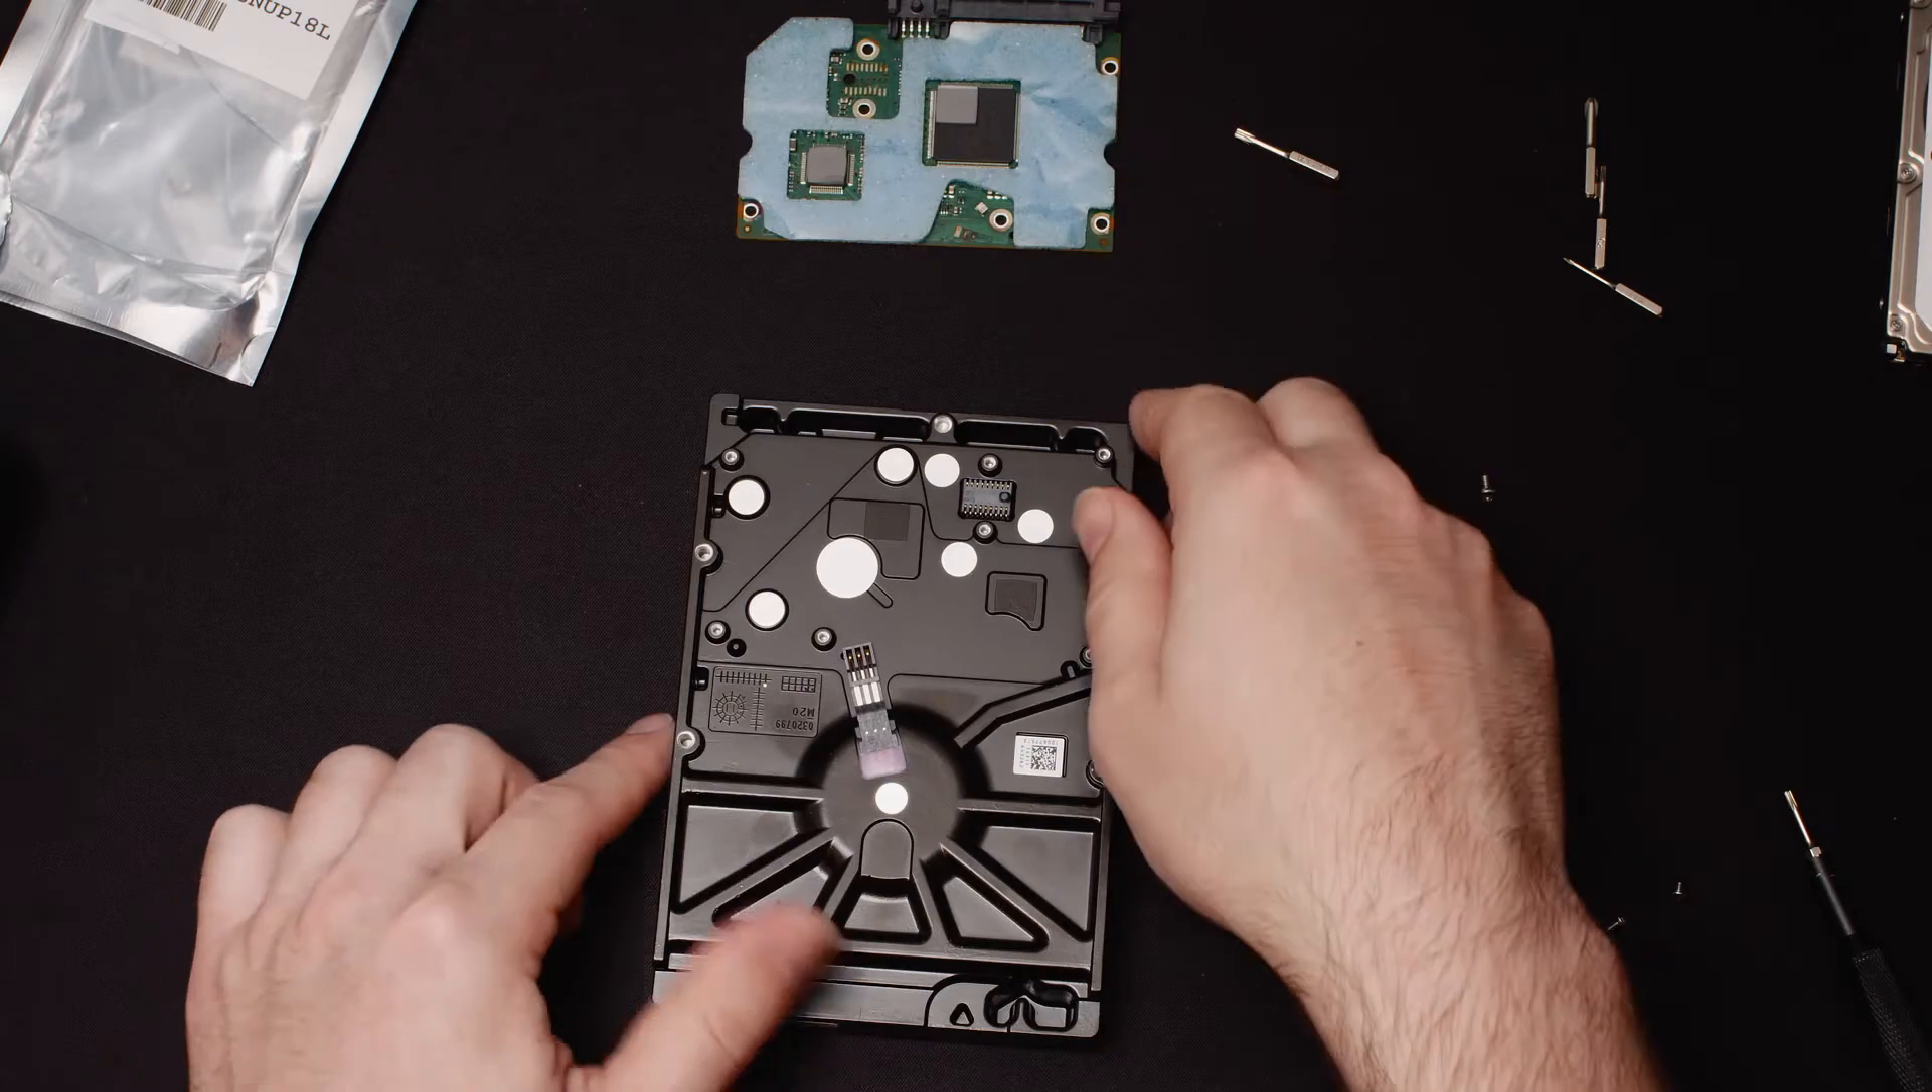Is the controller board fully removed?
Yes.